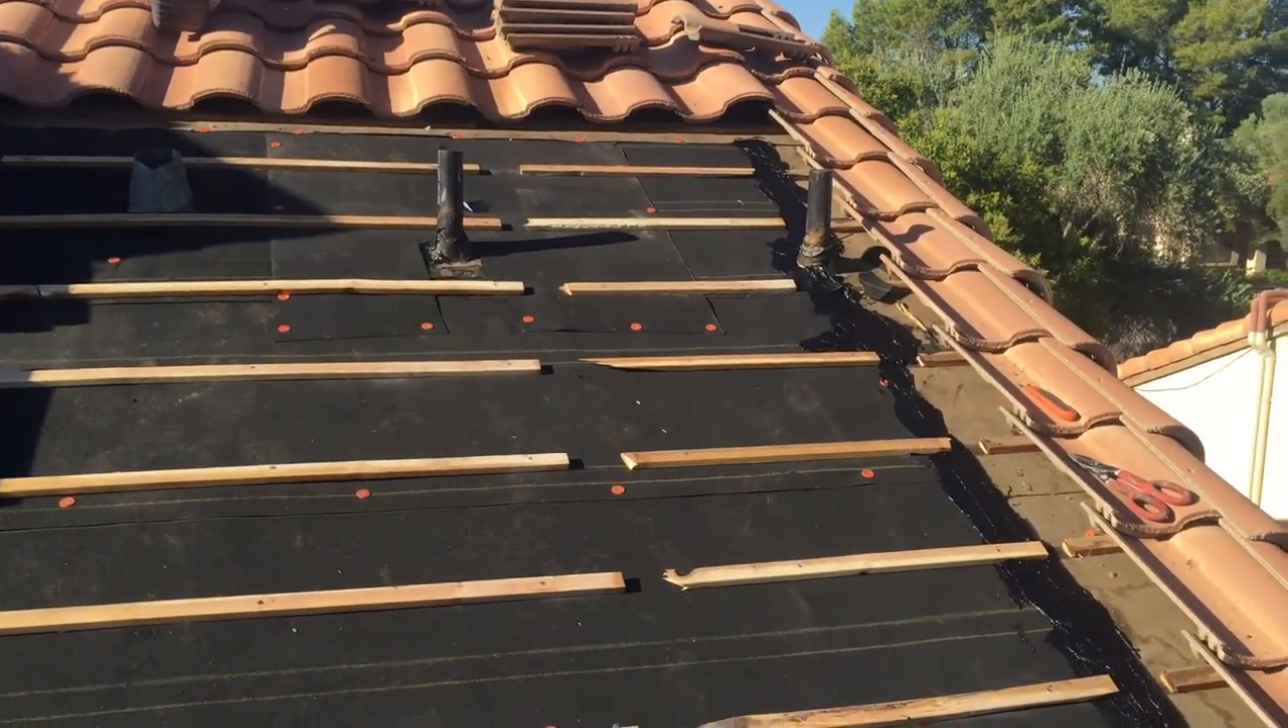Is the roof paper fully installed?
Yes.